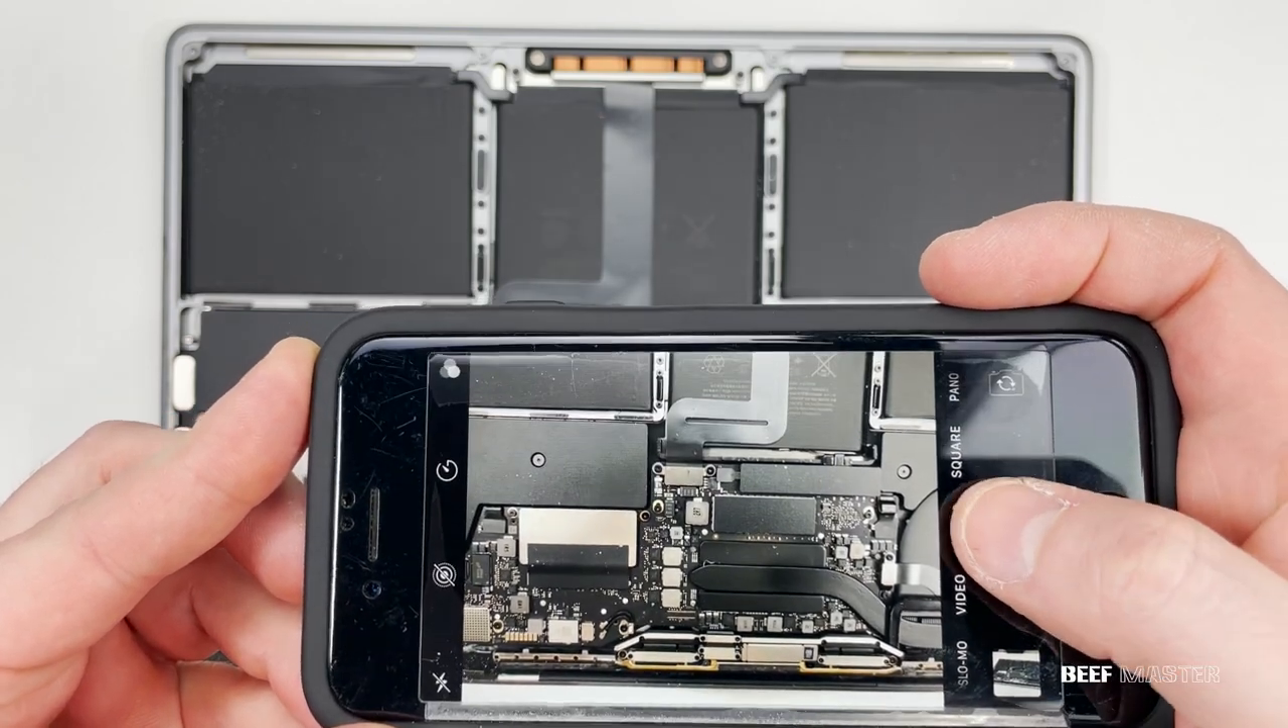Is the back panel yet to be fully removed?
No.